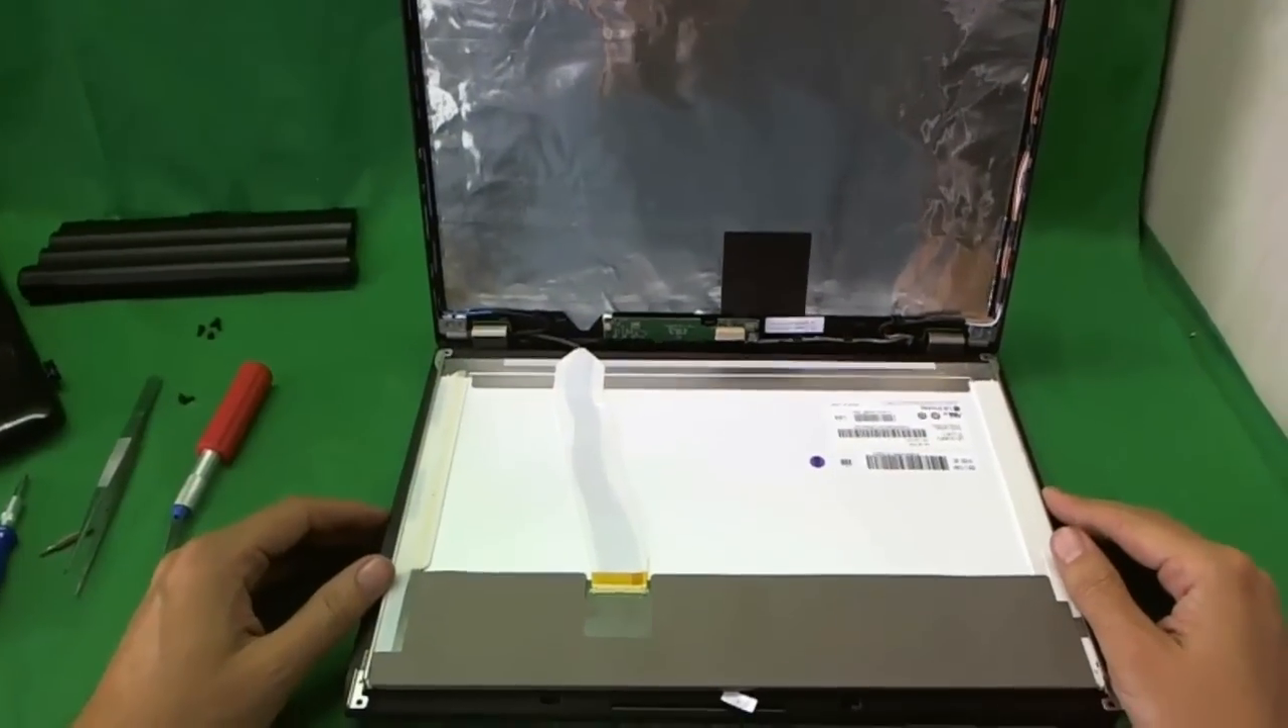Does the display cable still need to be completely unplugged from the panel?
Yes.